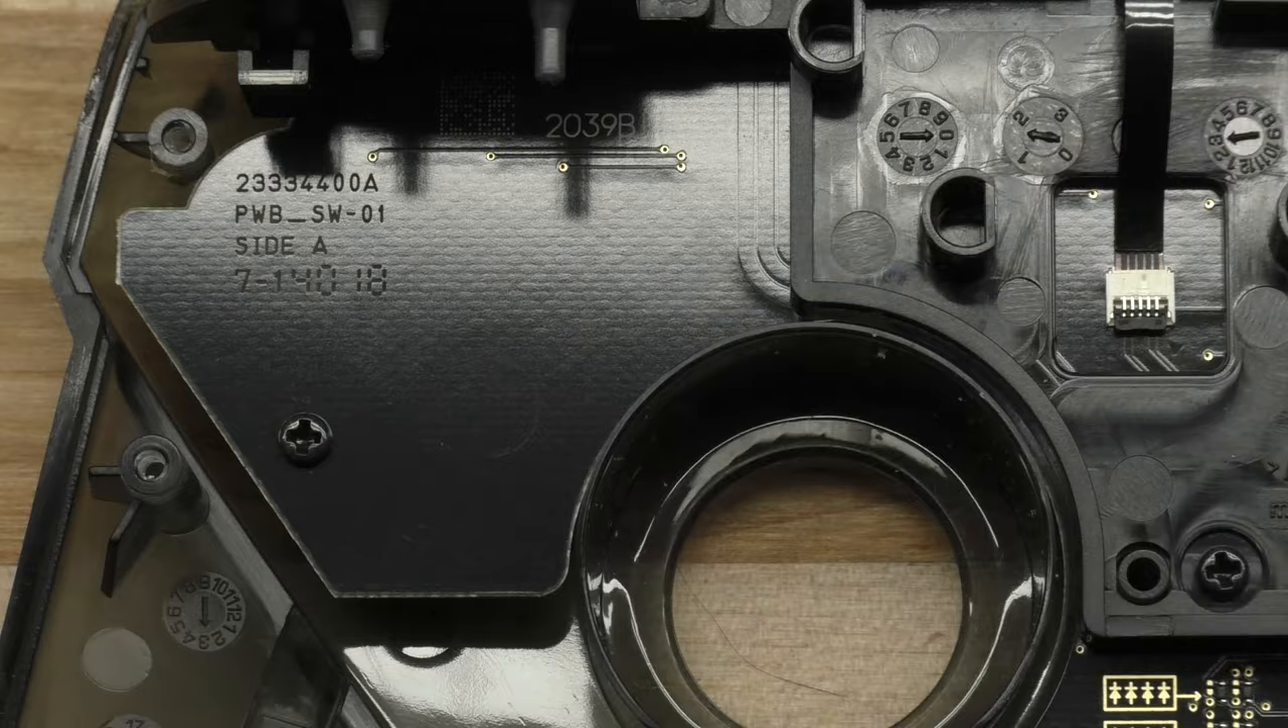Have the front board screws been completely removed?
No.